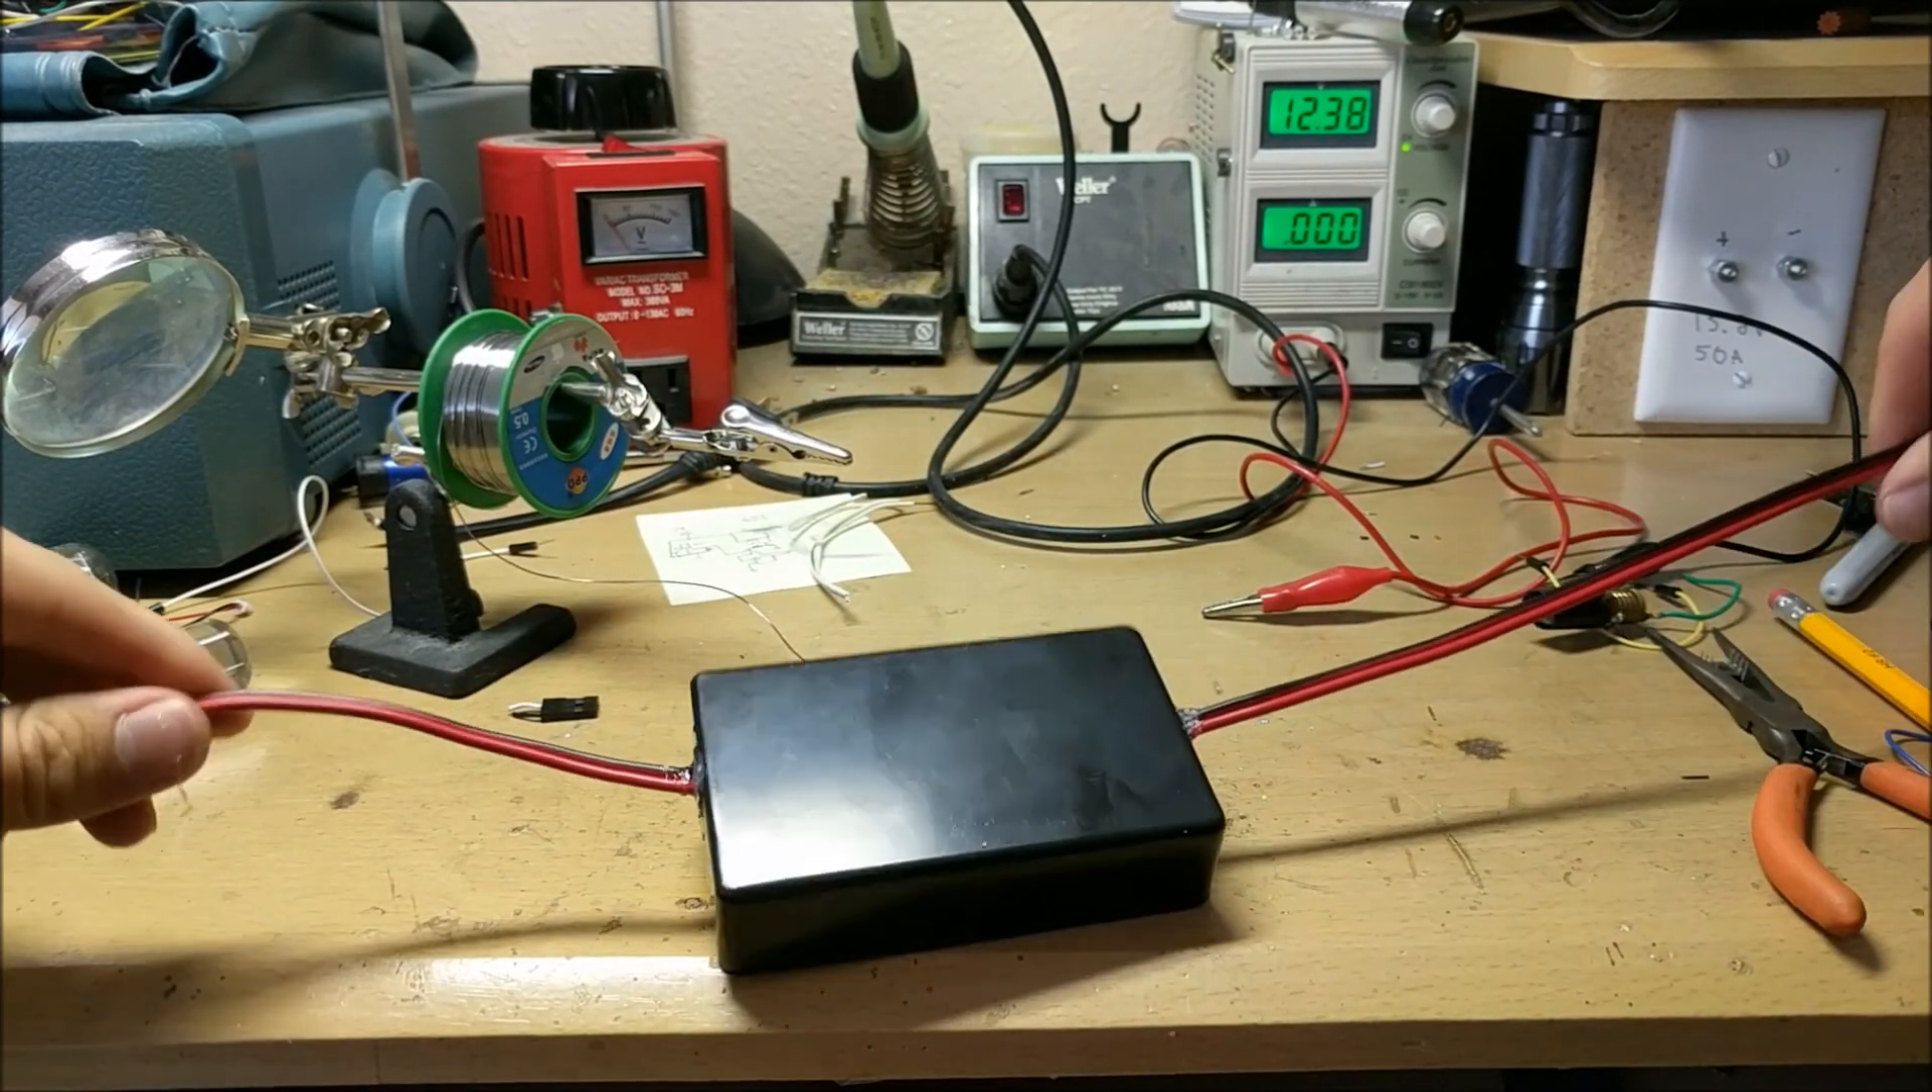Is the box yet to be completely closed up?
No.